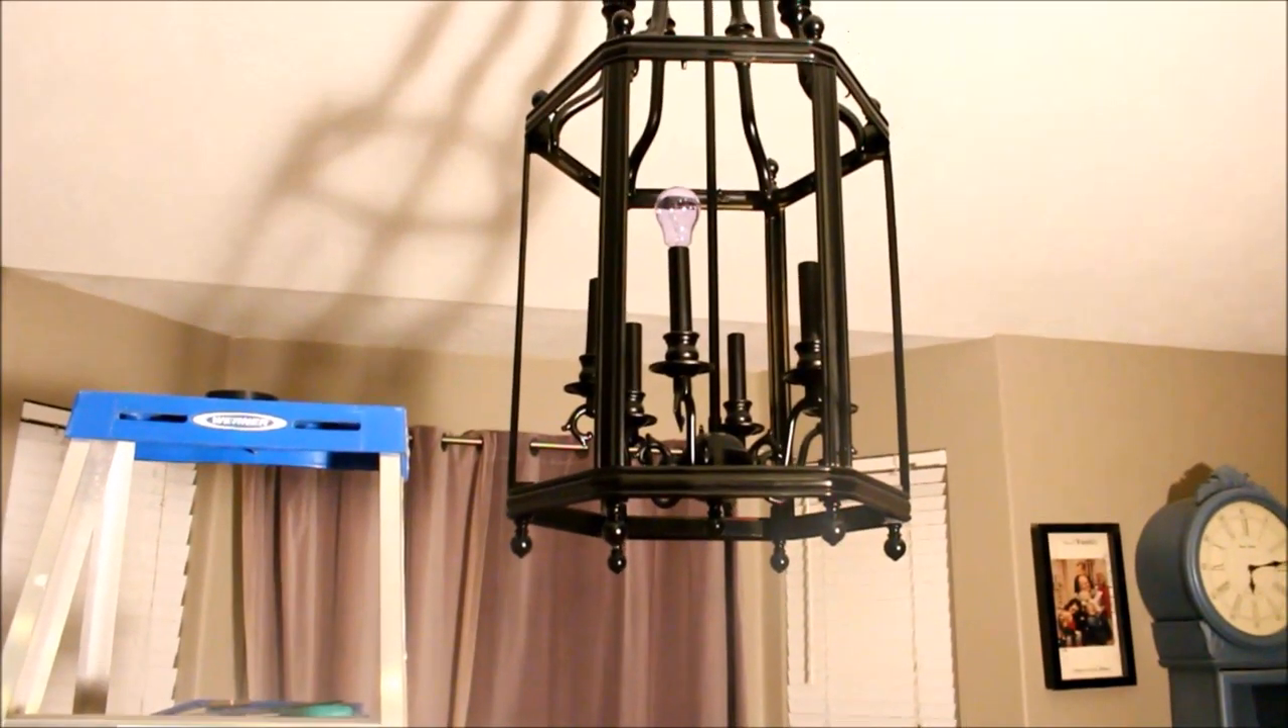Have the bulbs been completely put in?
No.